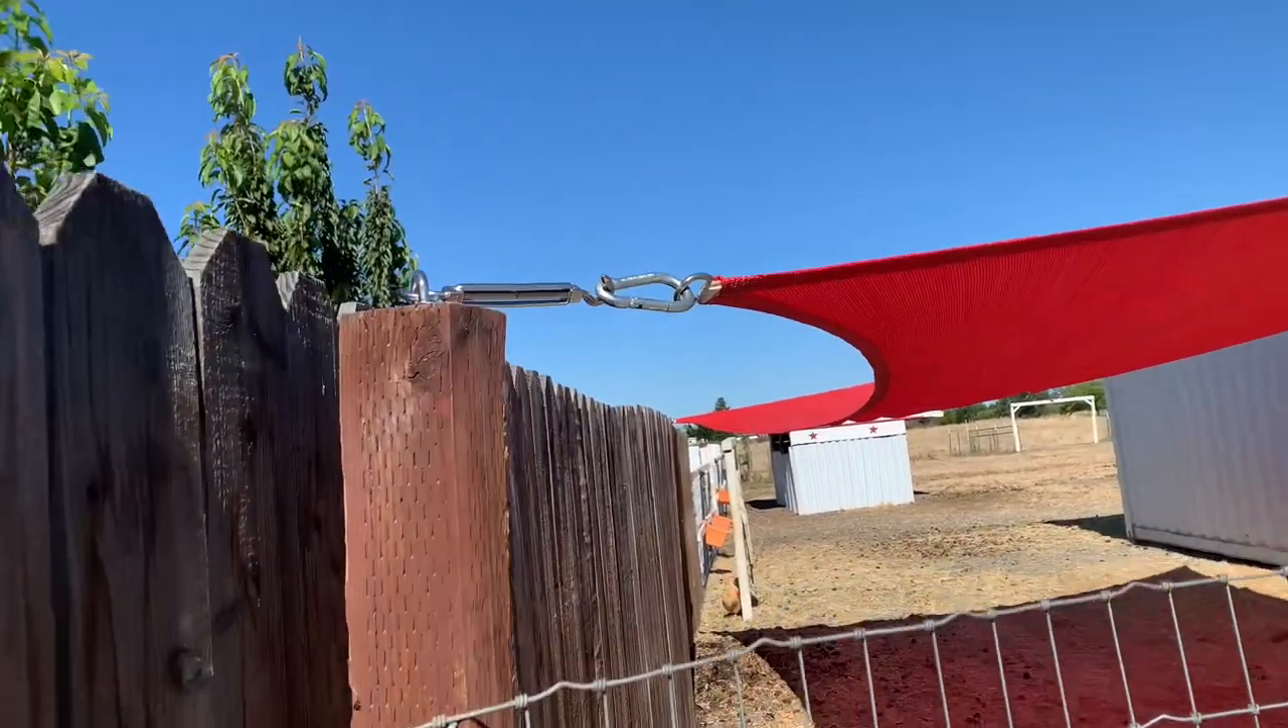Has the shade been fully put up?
Yes.